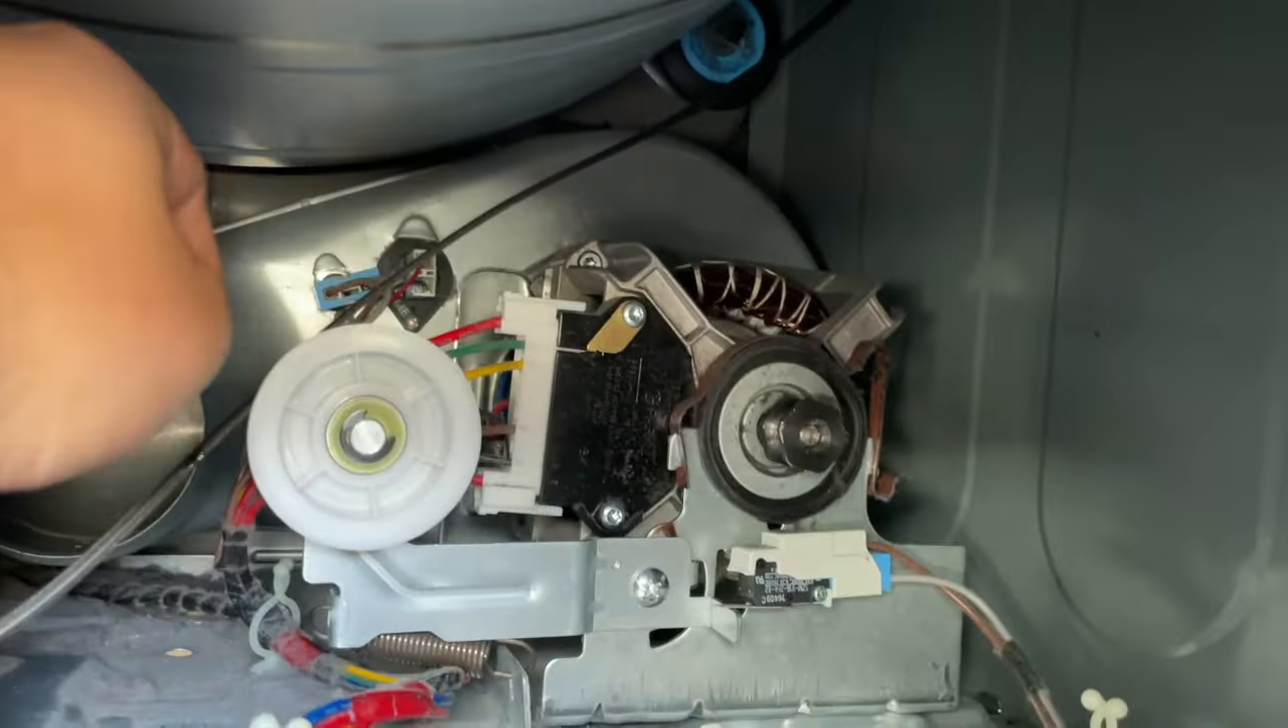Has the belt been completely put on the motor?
No.